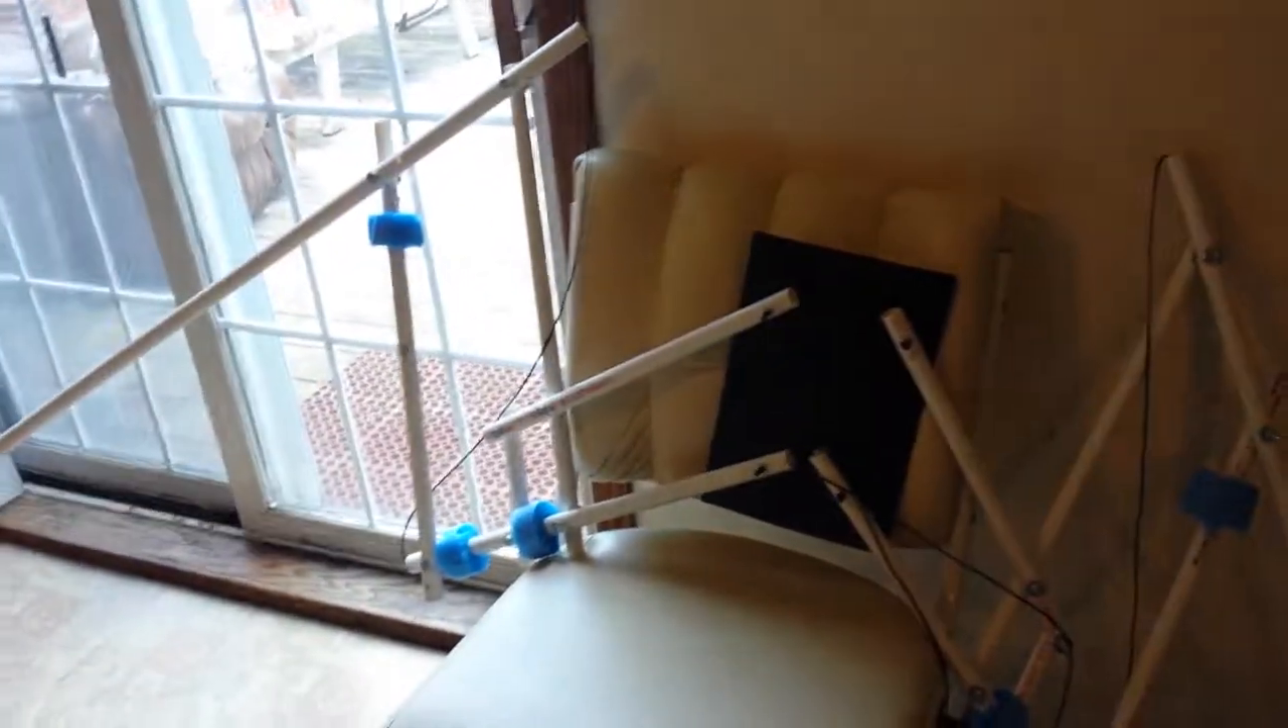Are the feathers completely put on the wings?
No.